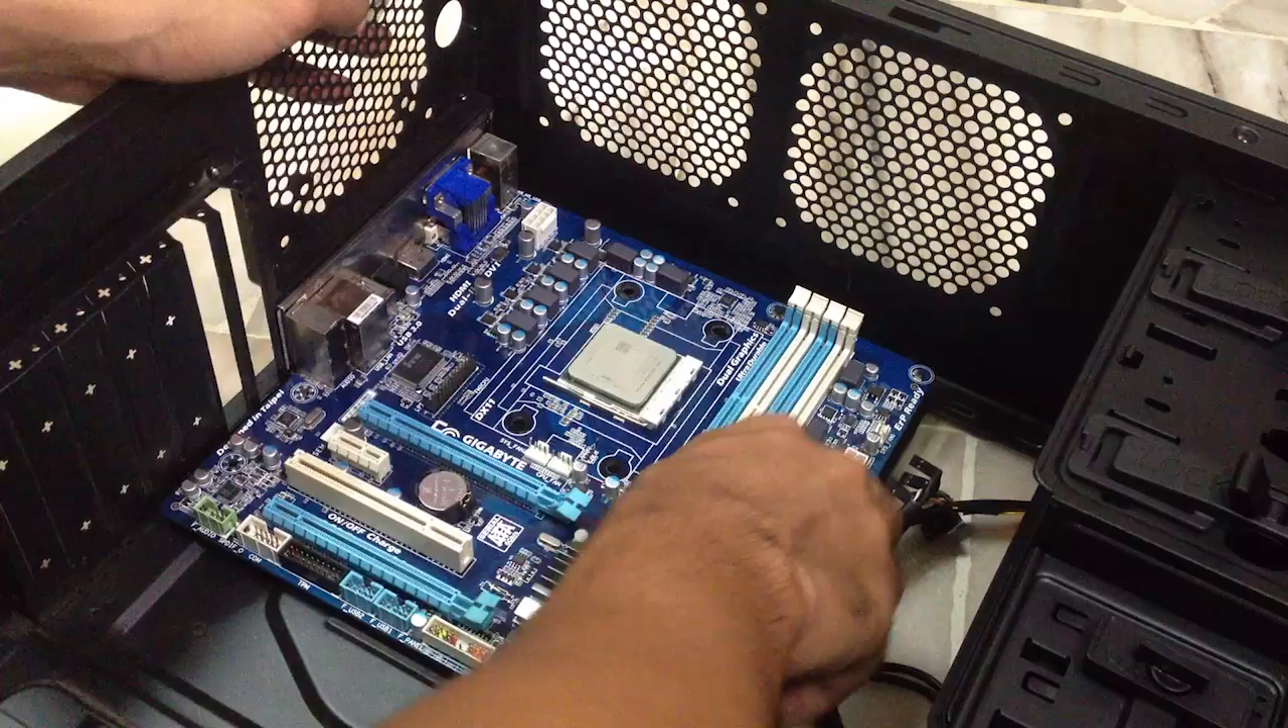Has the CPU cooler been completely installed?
No.